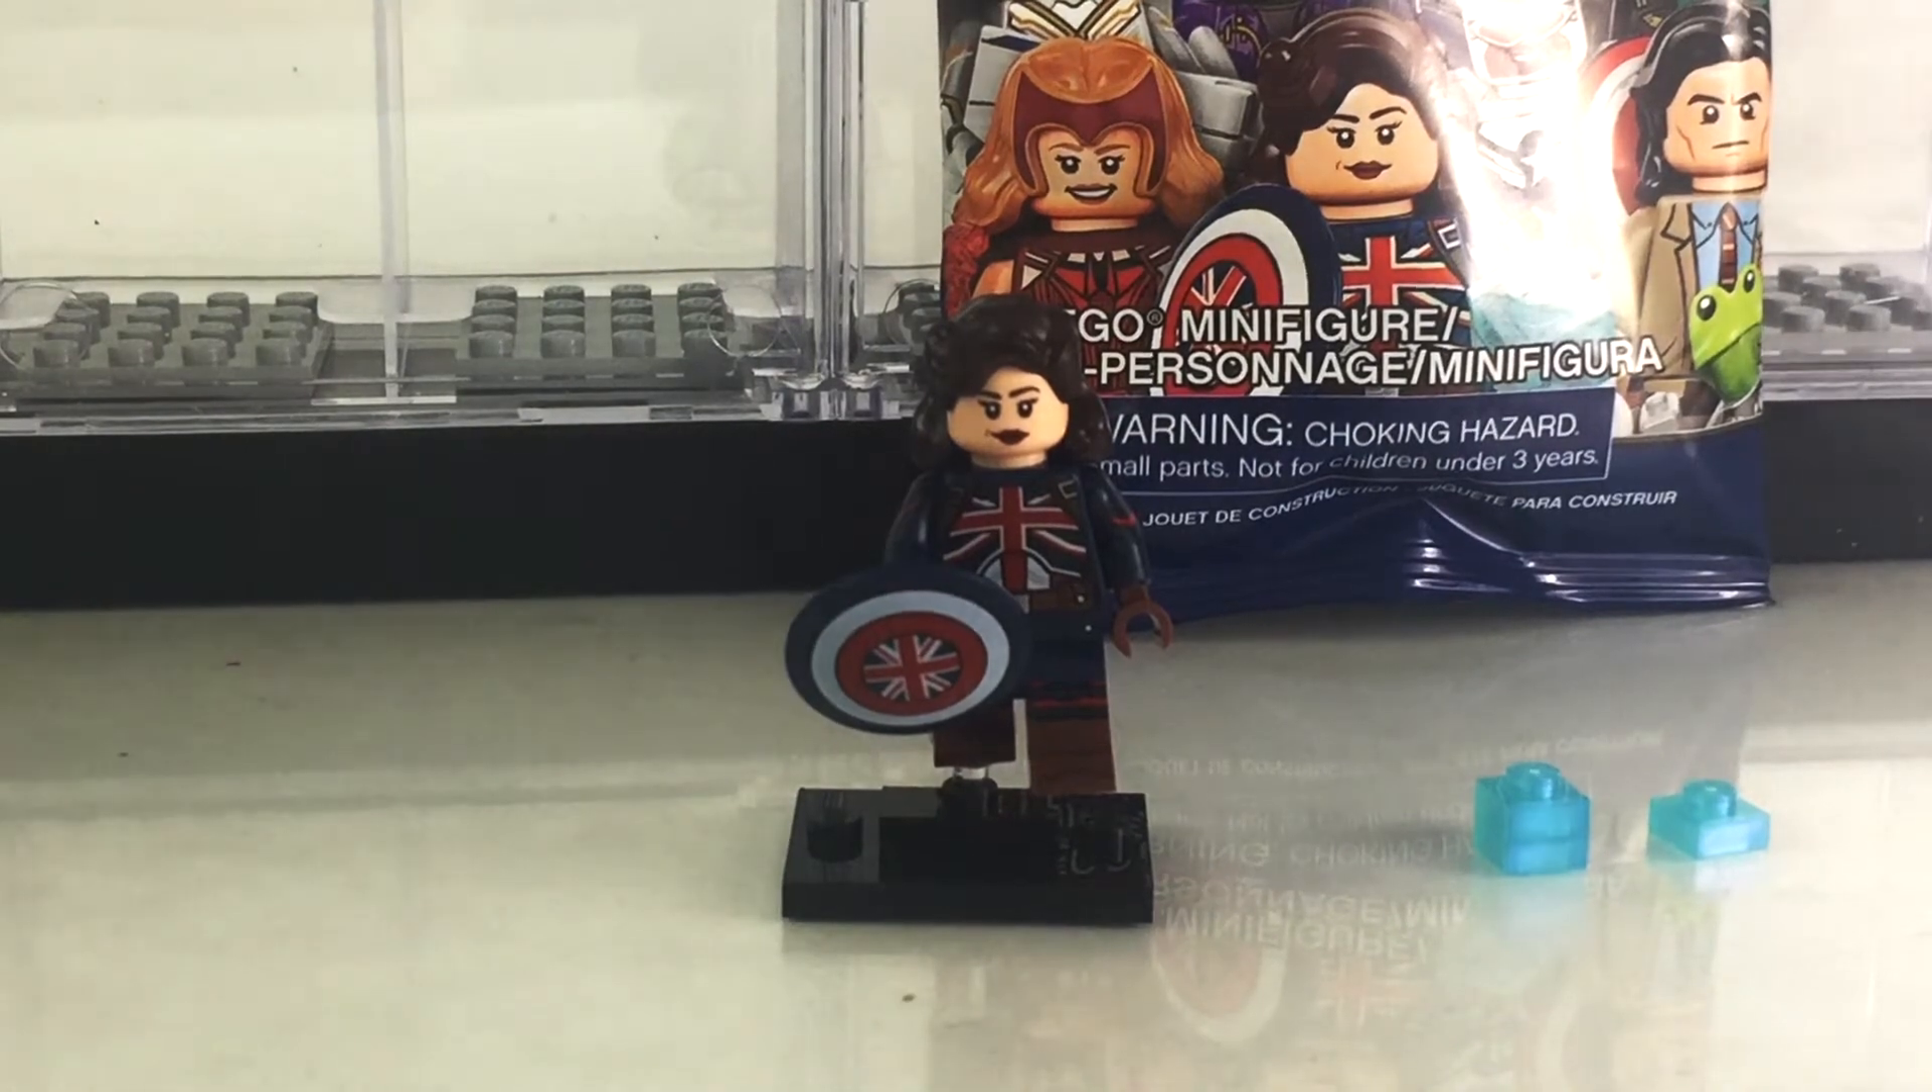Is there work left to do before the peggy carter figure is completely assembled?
No.